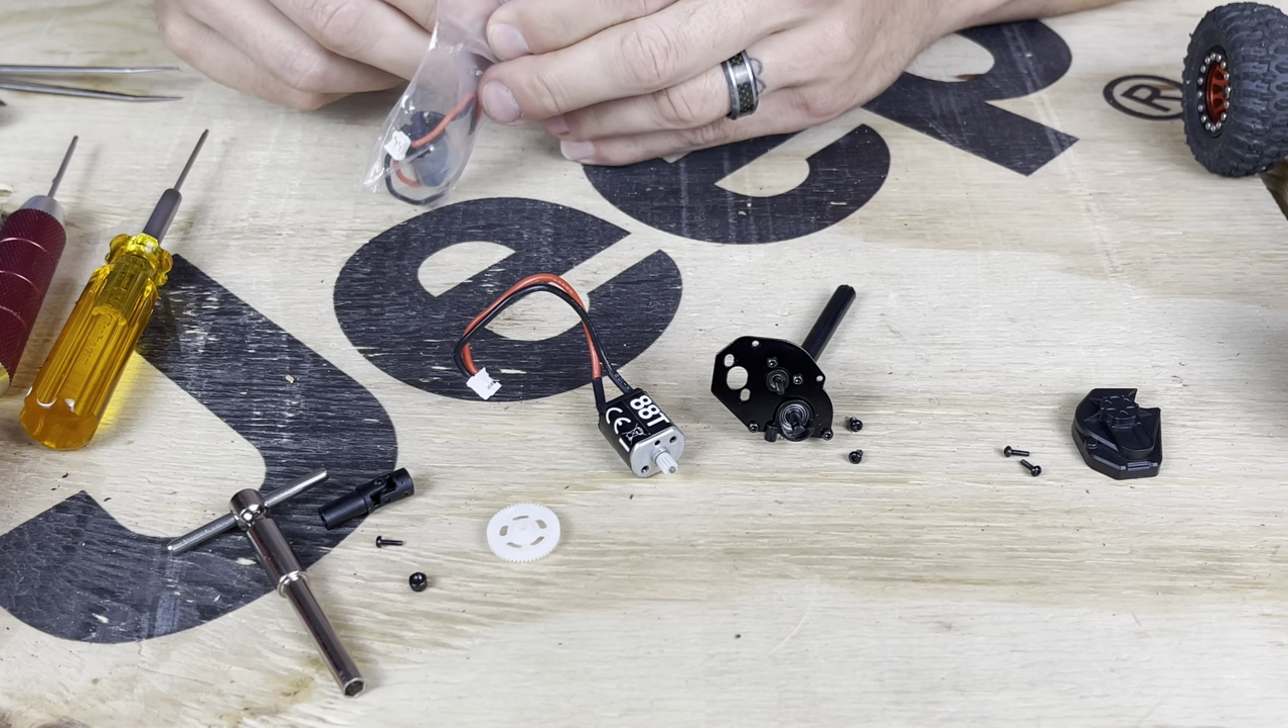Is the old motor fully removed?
Yes.